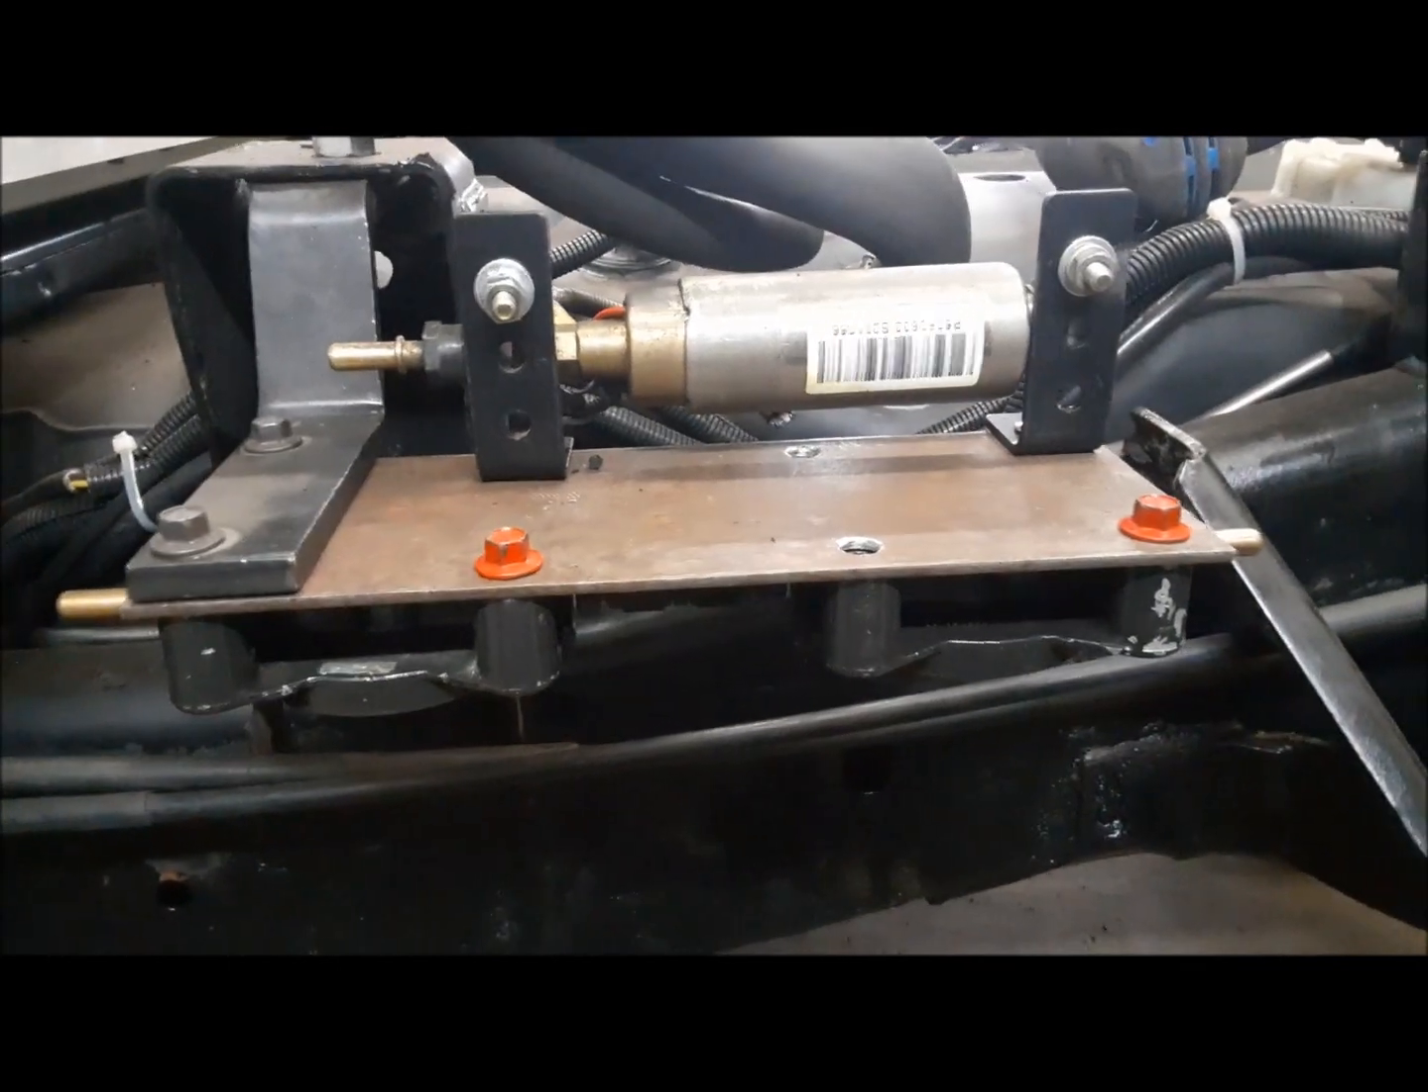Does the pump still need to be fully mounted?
No.